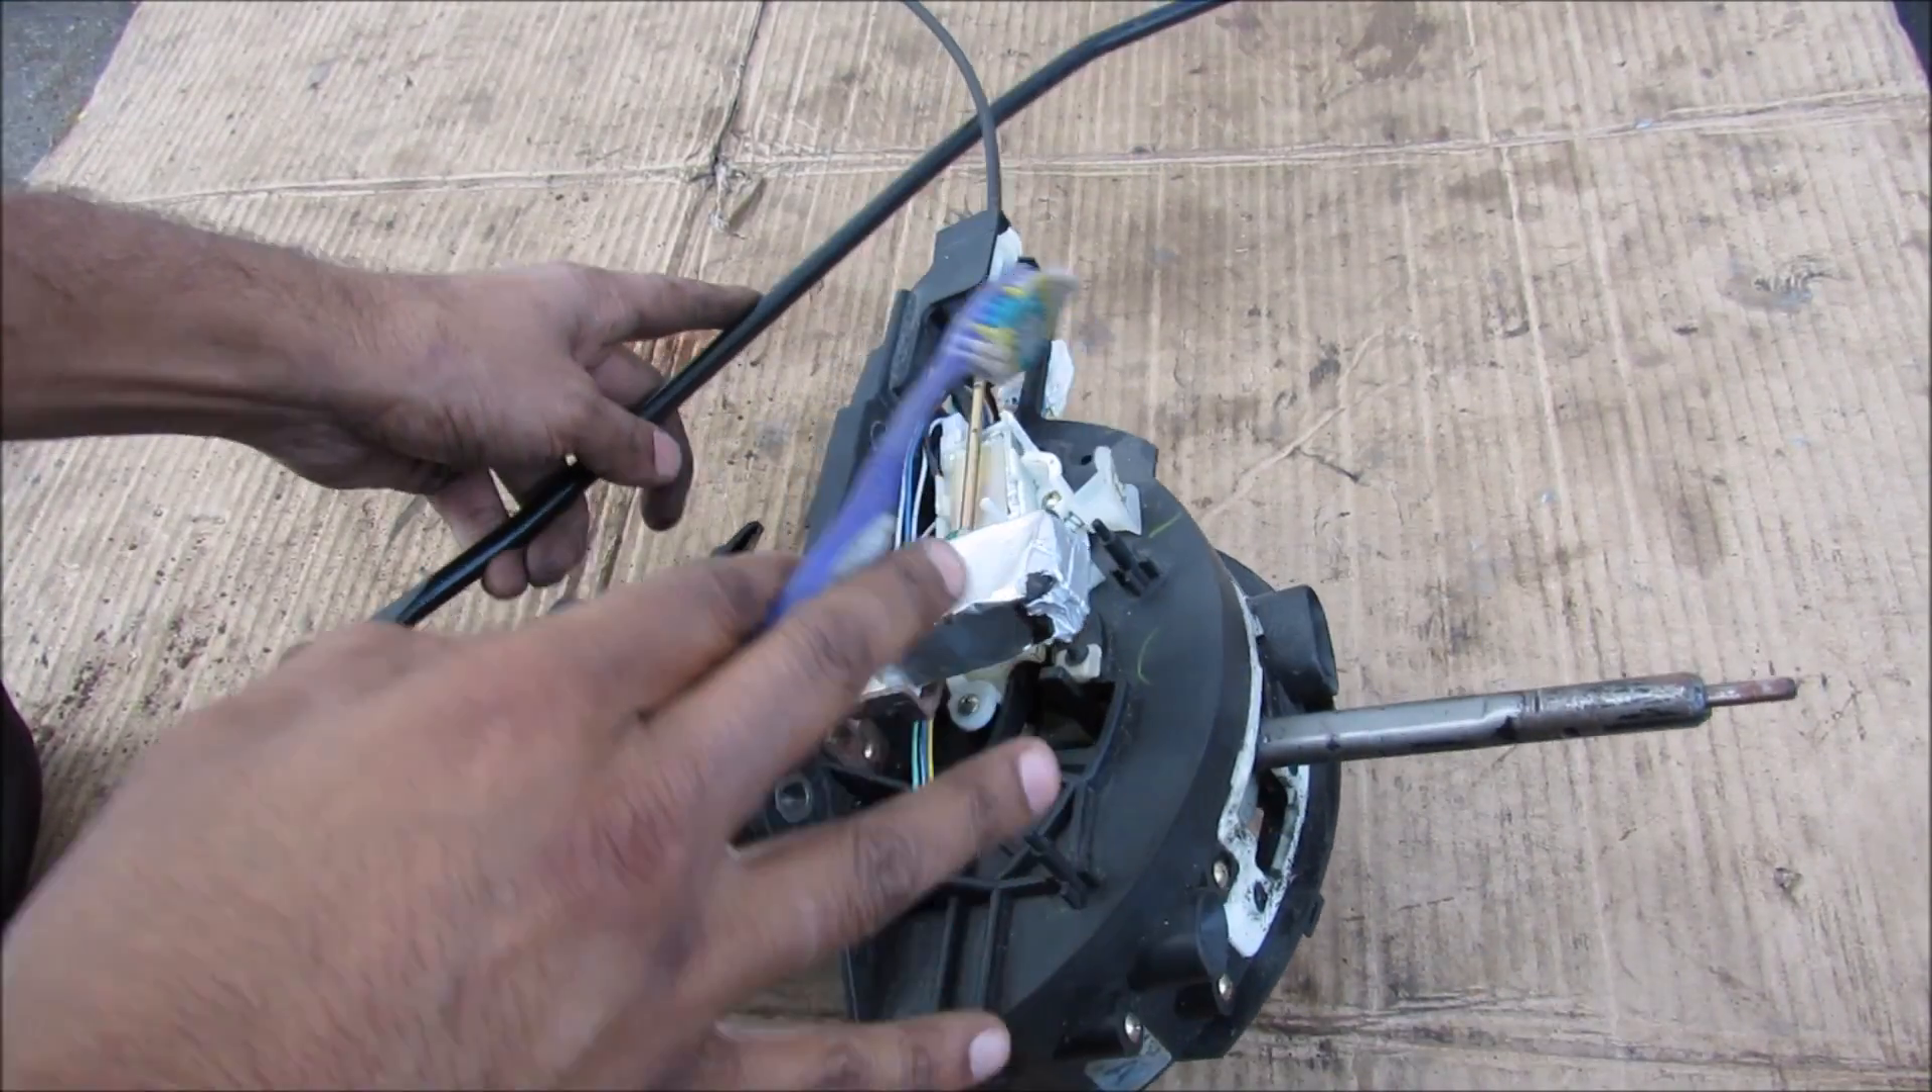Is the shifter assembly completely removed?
Yes.